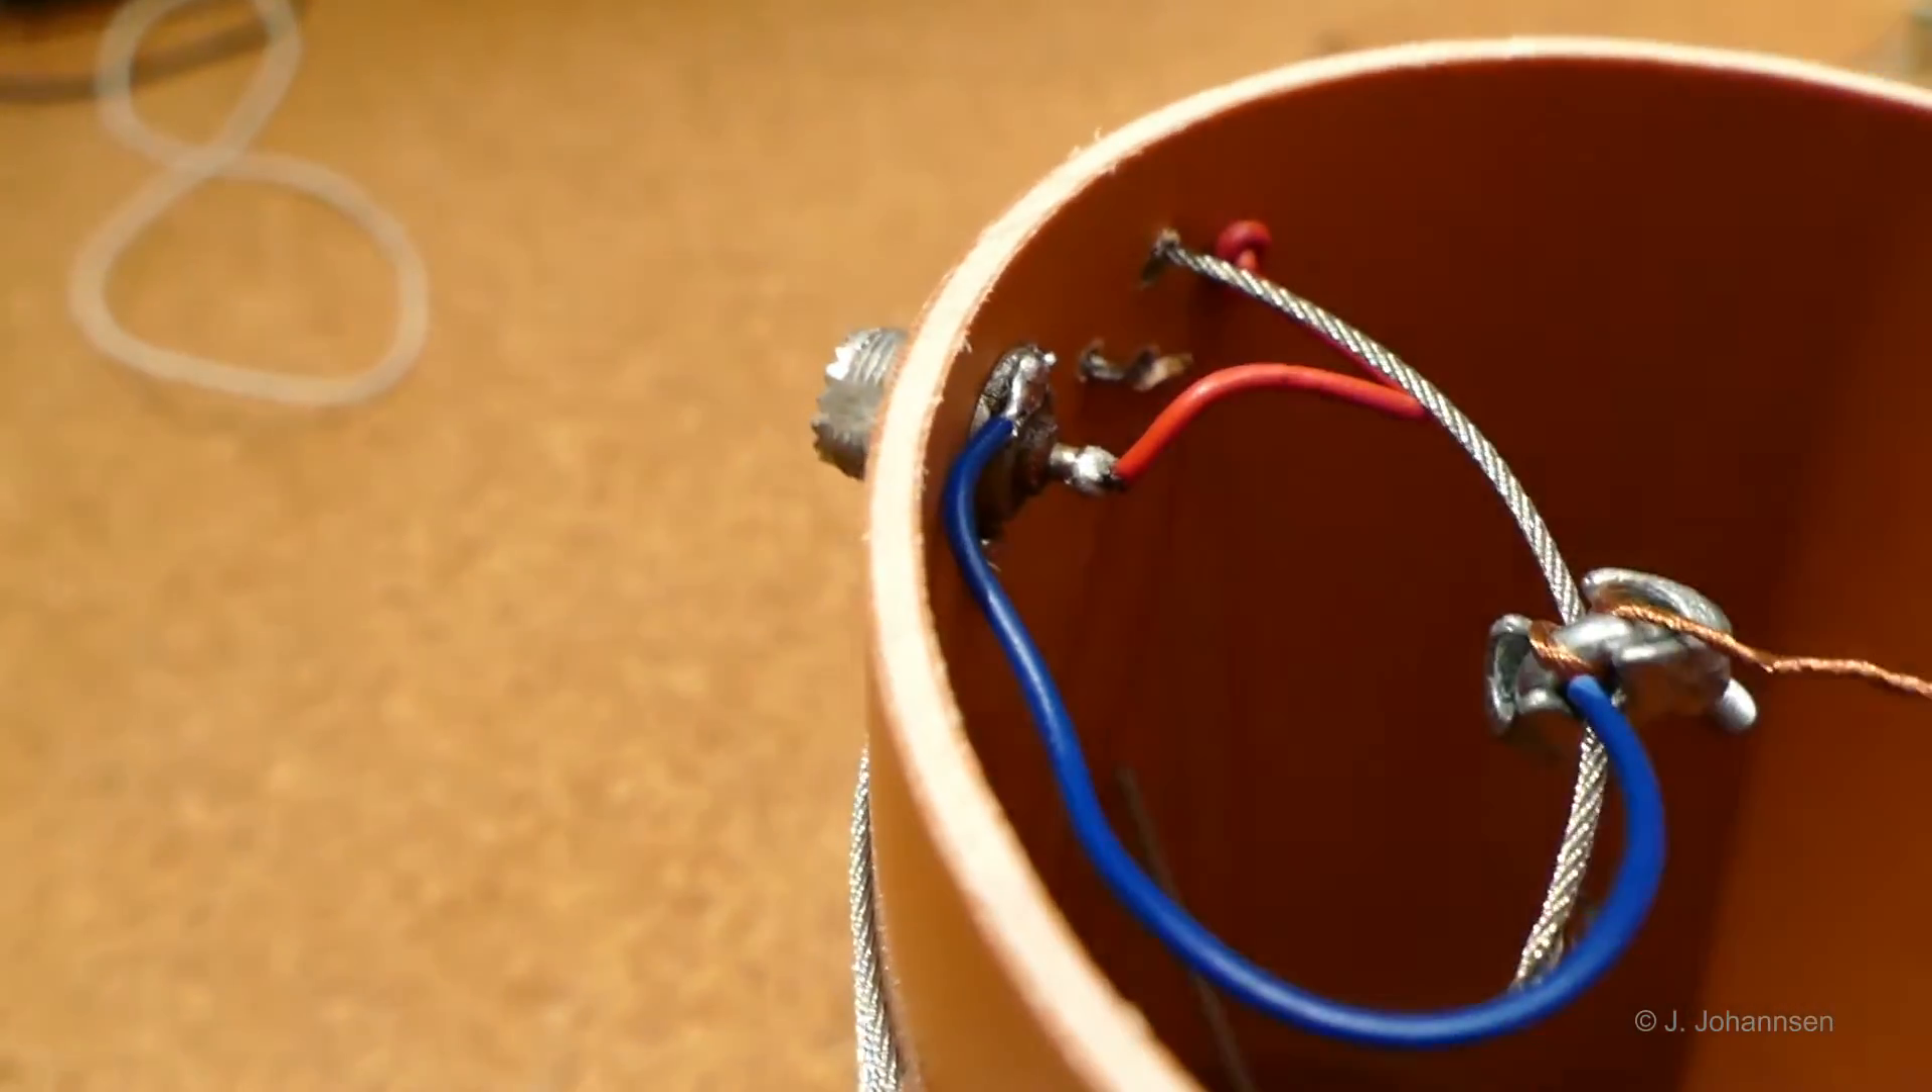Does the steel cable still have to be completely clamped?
No.